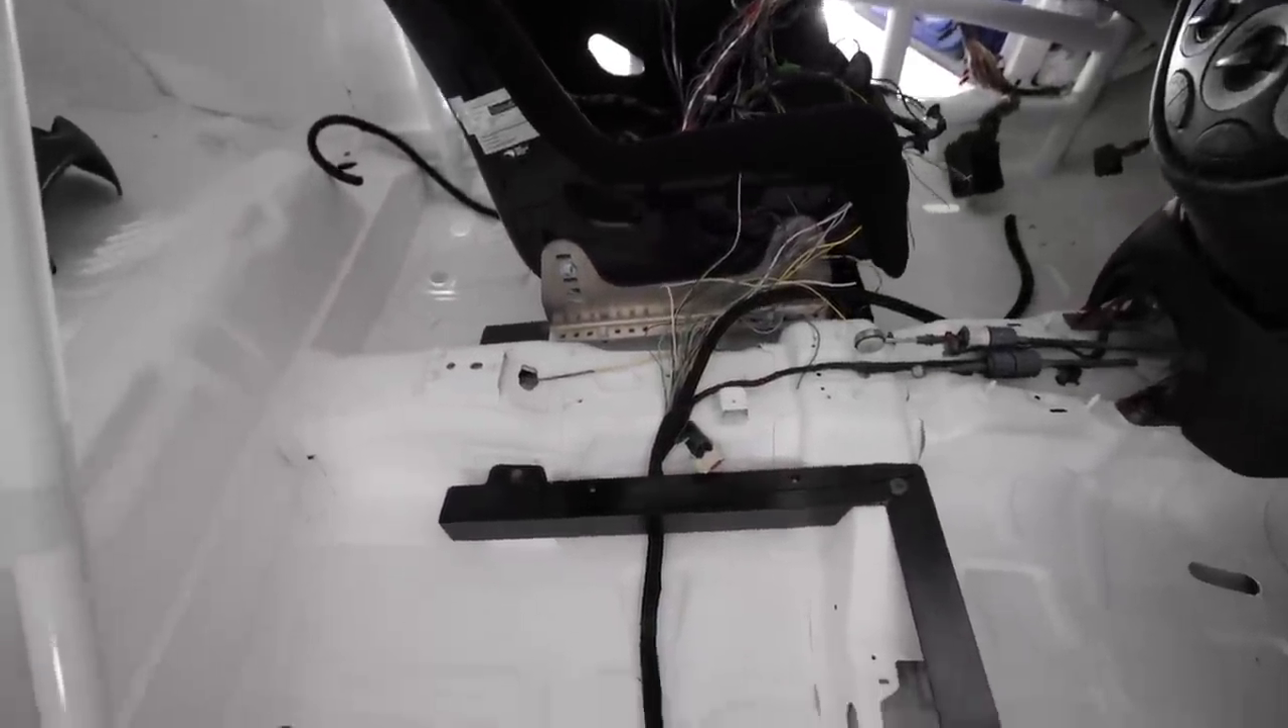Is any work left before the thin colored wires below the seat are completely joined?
Yes.